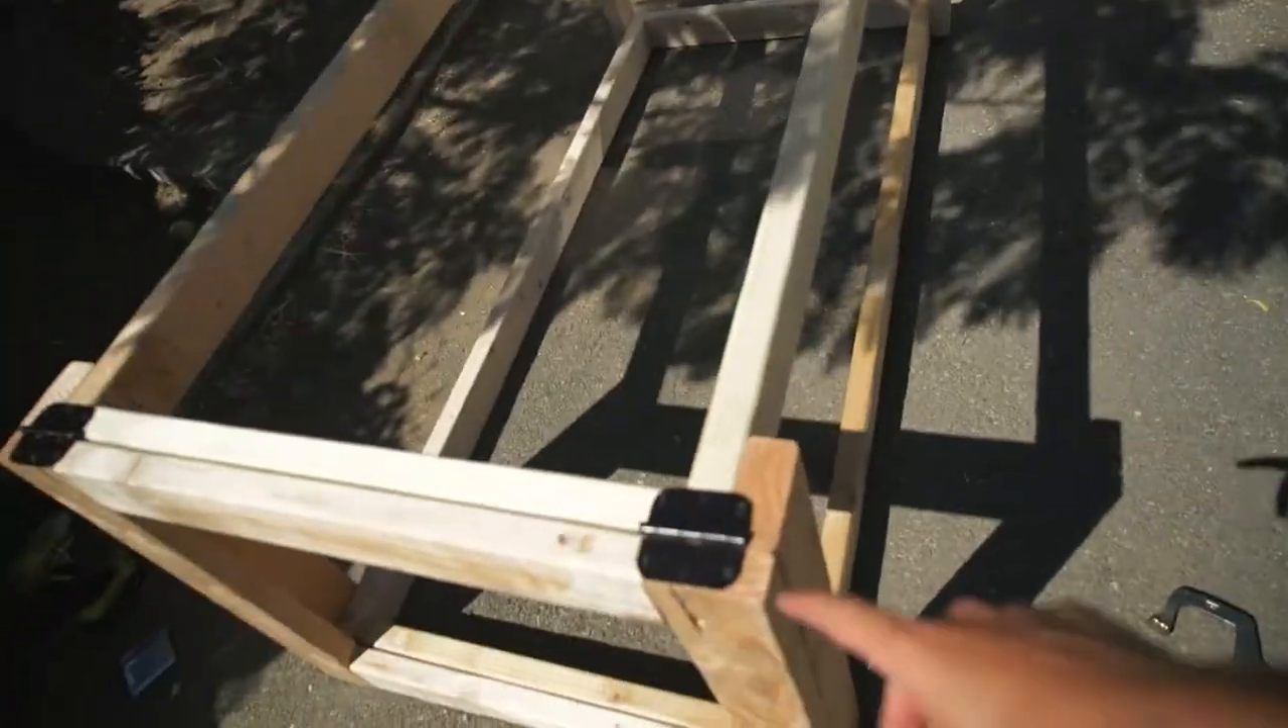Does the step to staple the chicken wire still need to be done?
Yes.